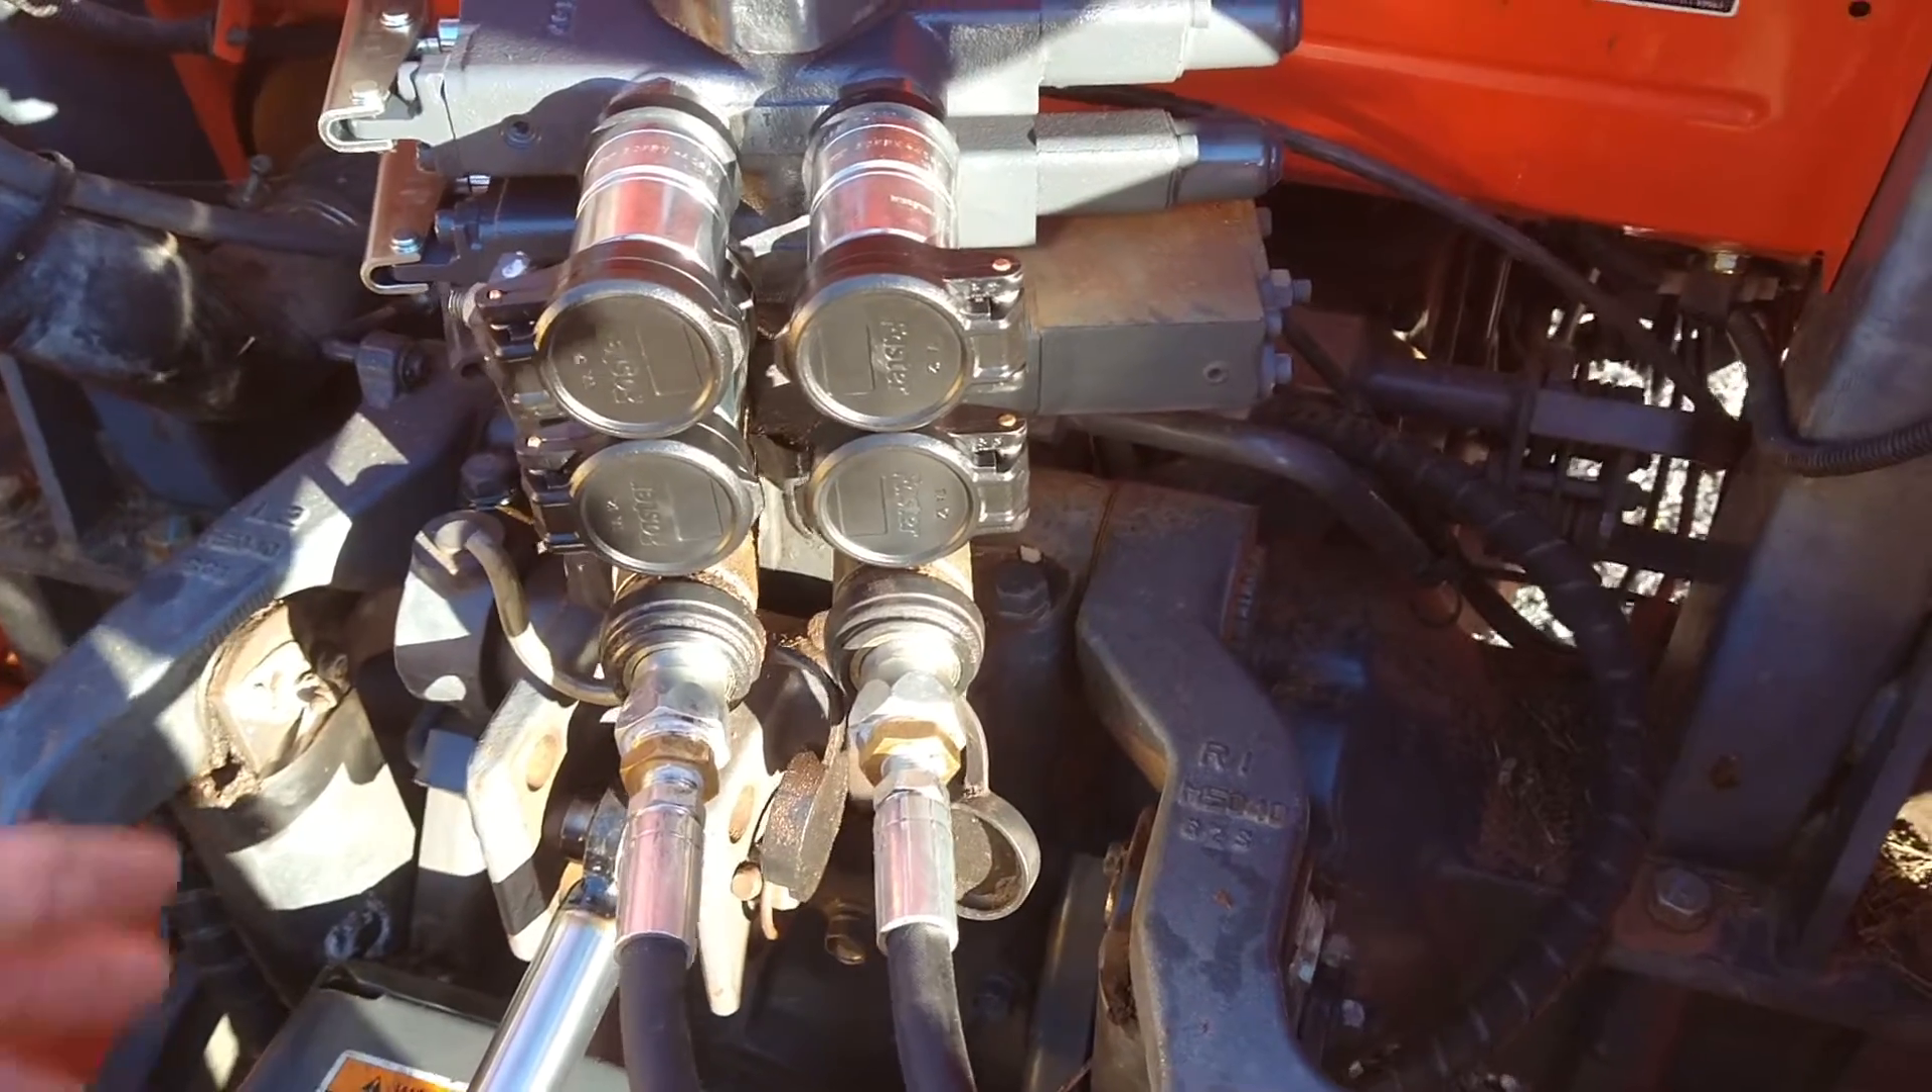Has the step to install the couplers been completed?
Yes.